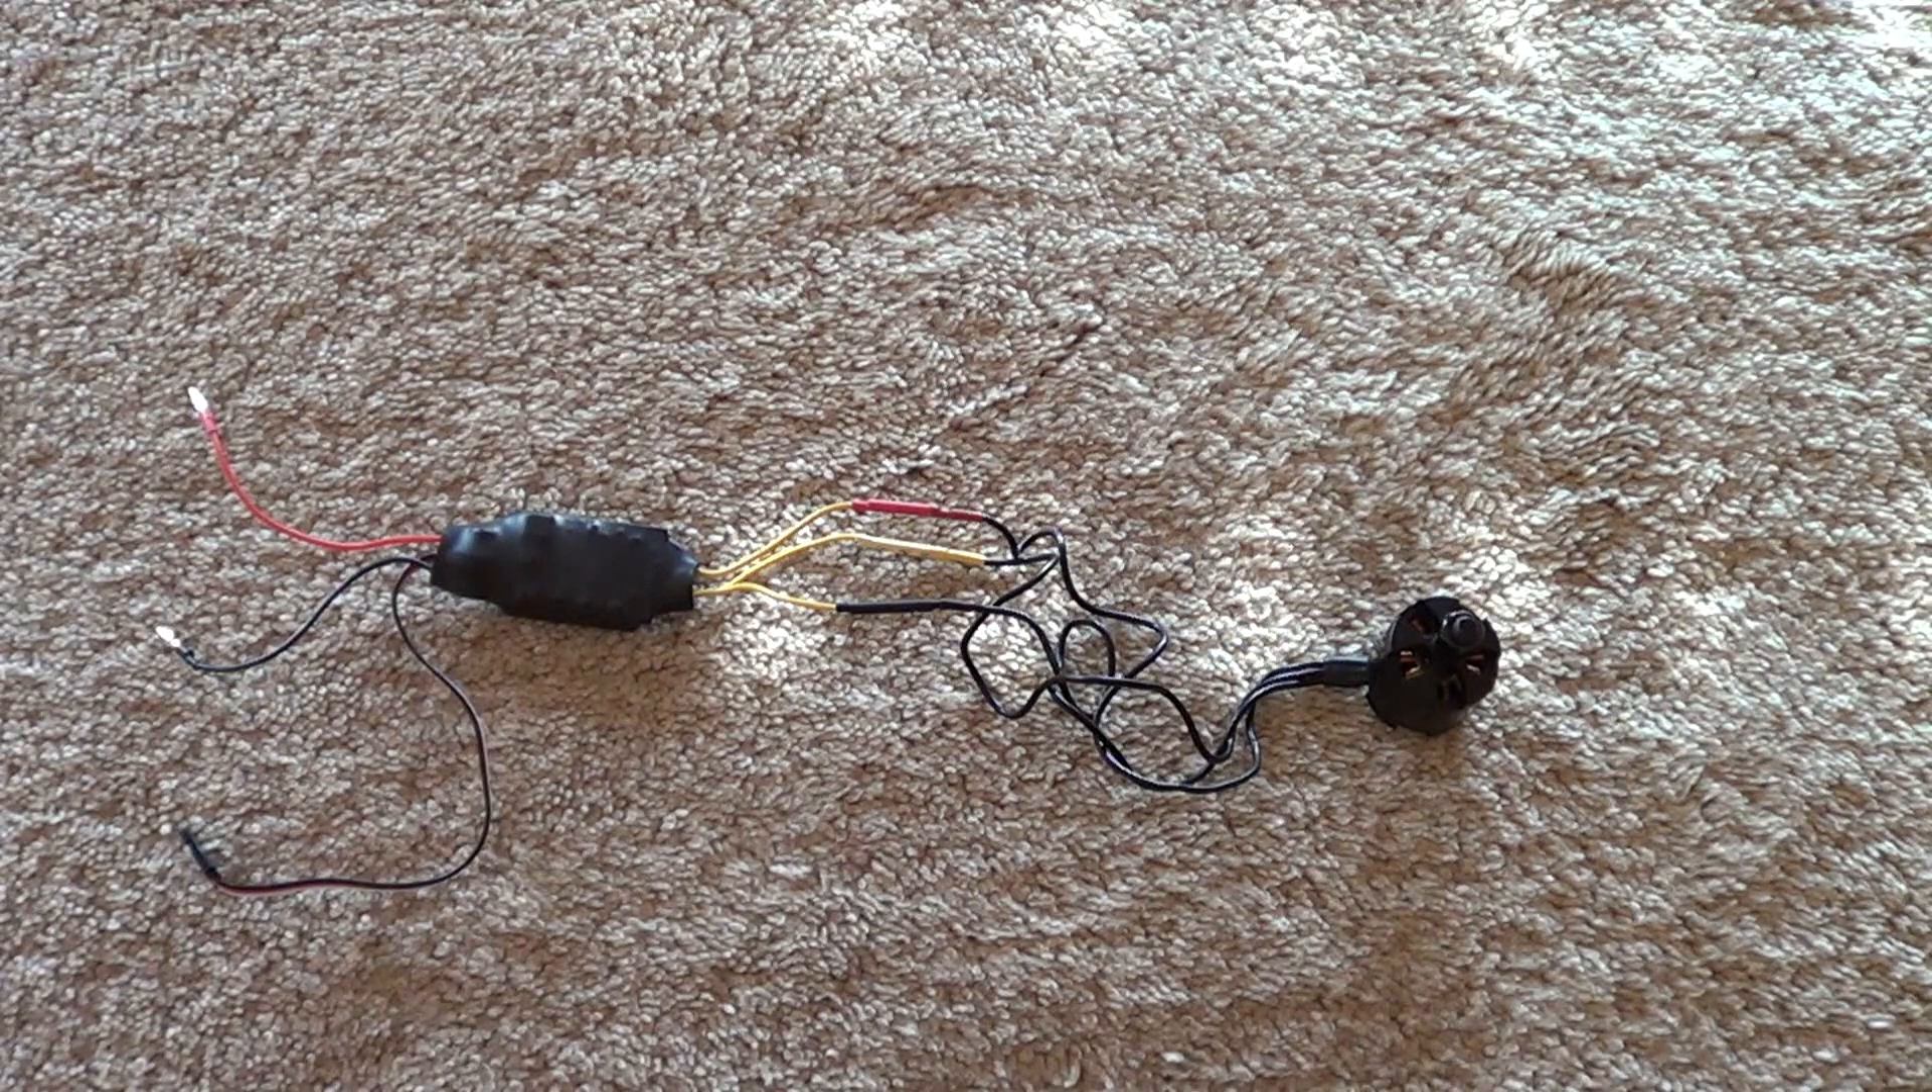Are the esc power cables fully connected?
No.